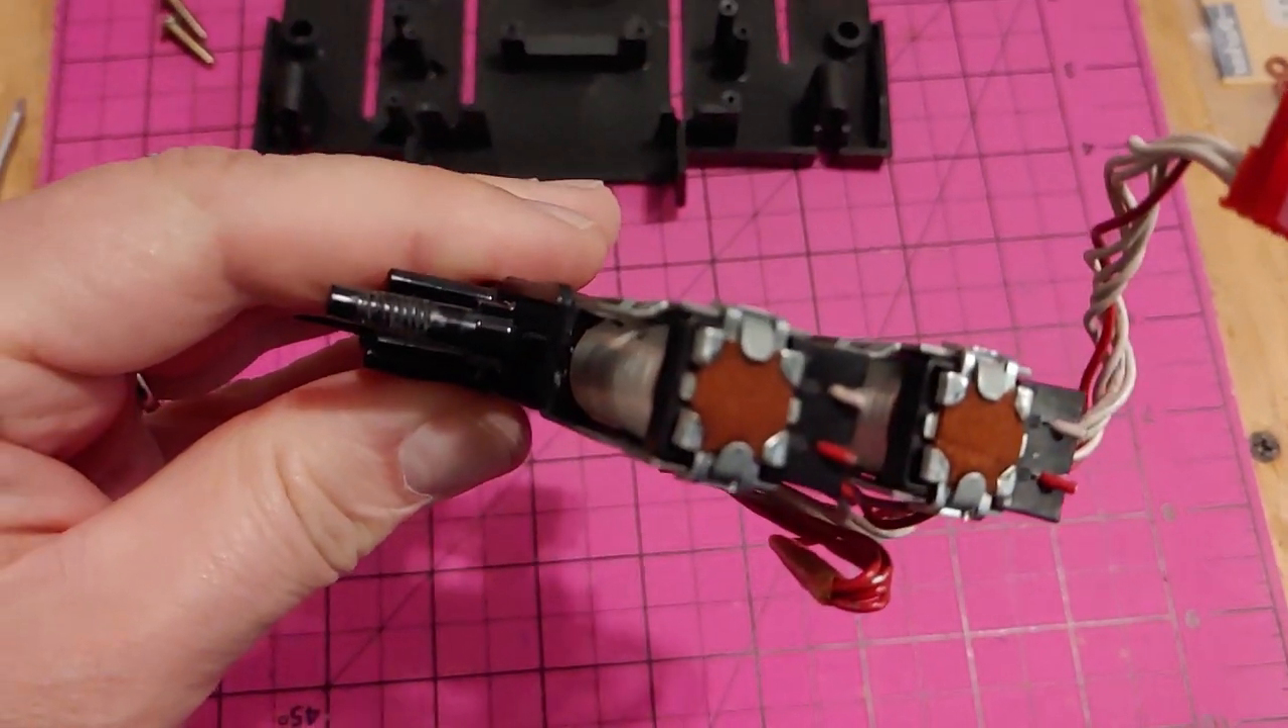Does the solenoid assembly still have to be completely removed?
No.